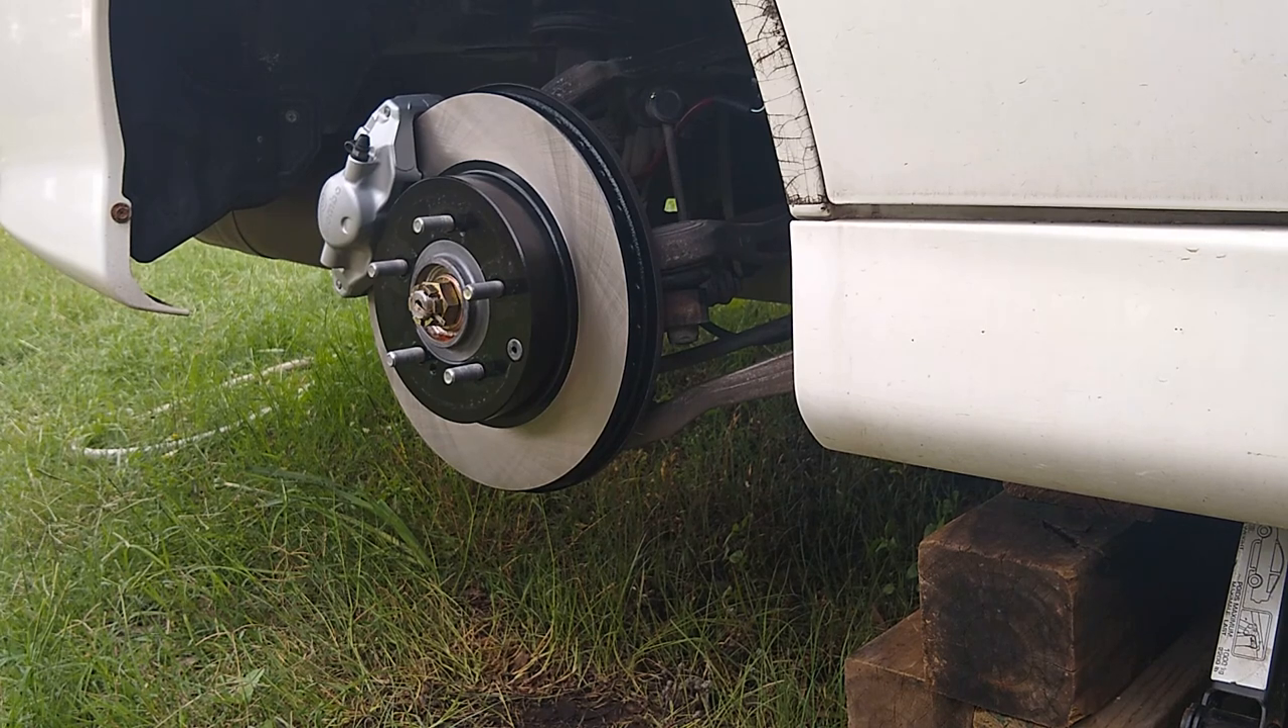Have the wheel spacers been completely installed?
No.